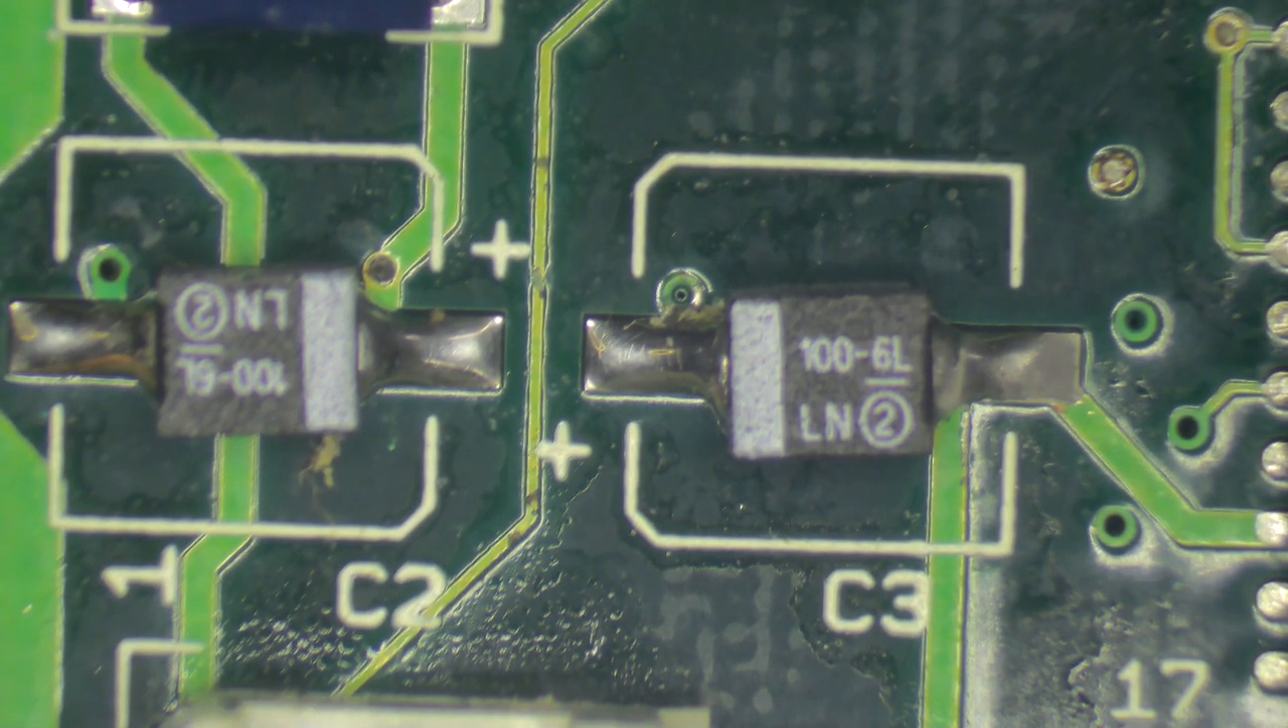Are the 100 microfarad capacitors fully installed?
Yes.